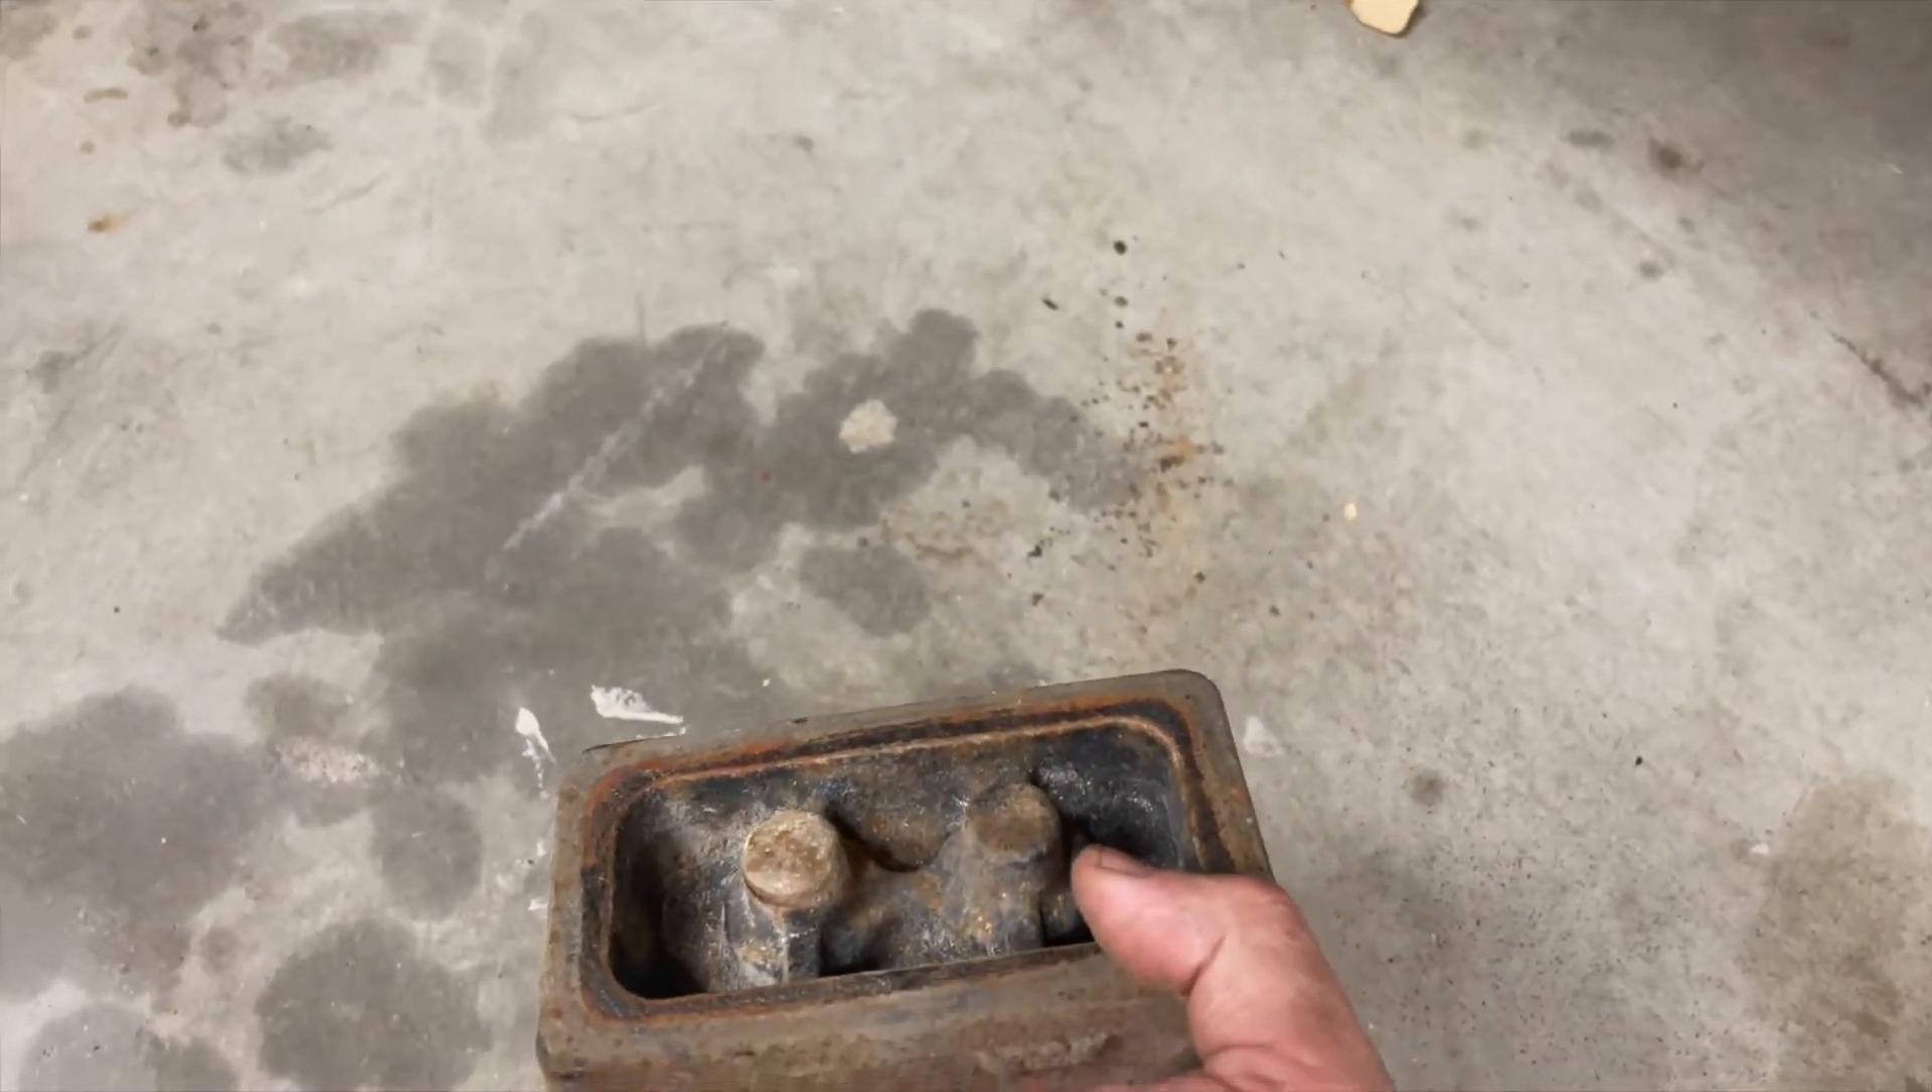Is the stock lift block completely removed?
Yes.